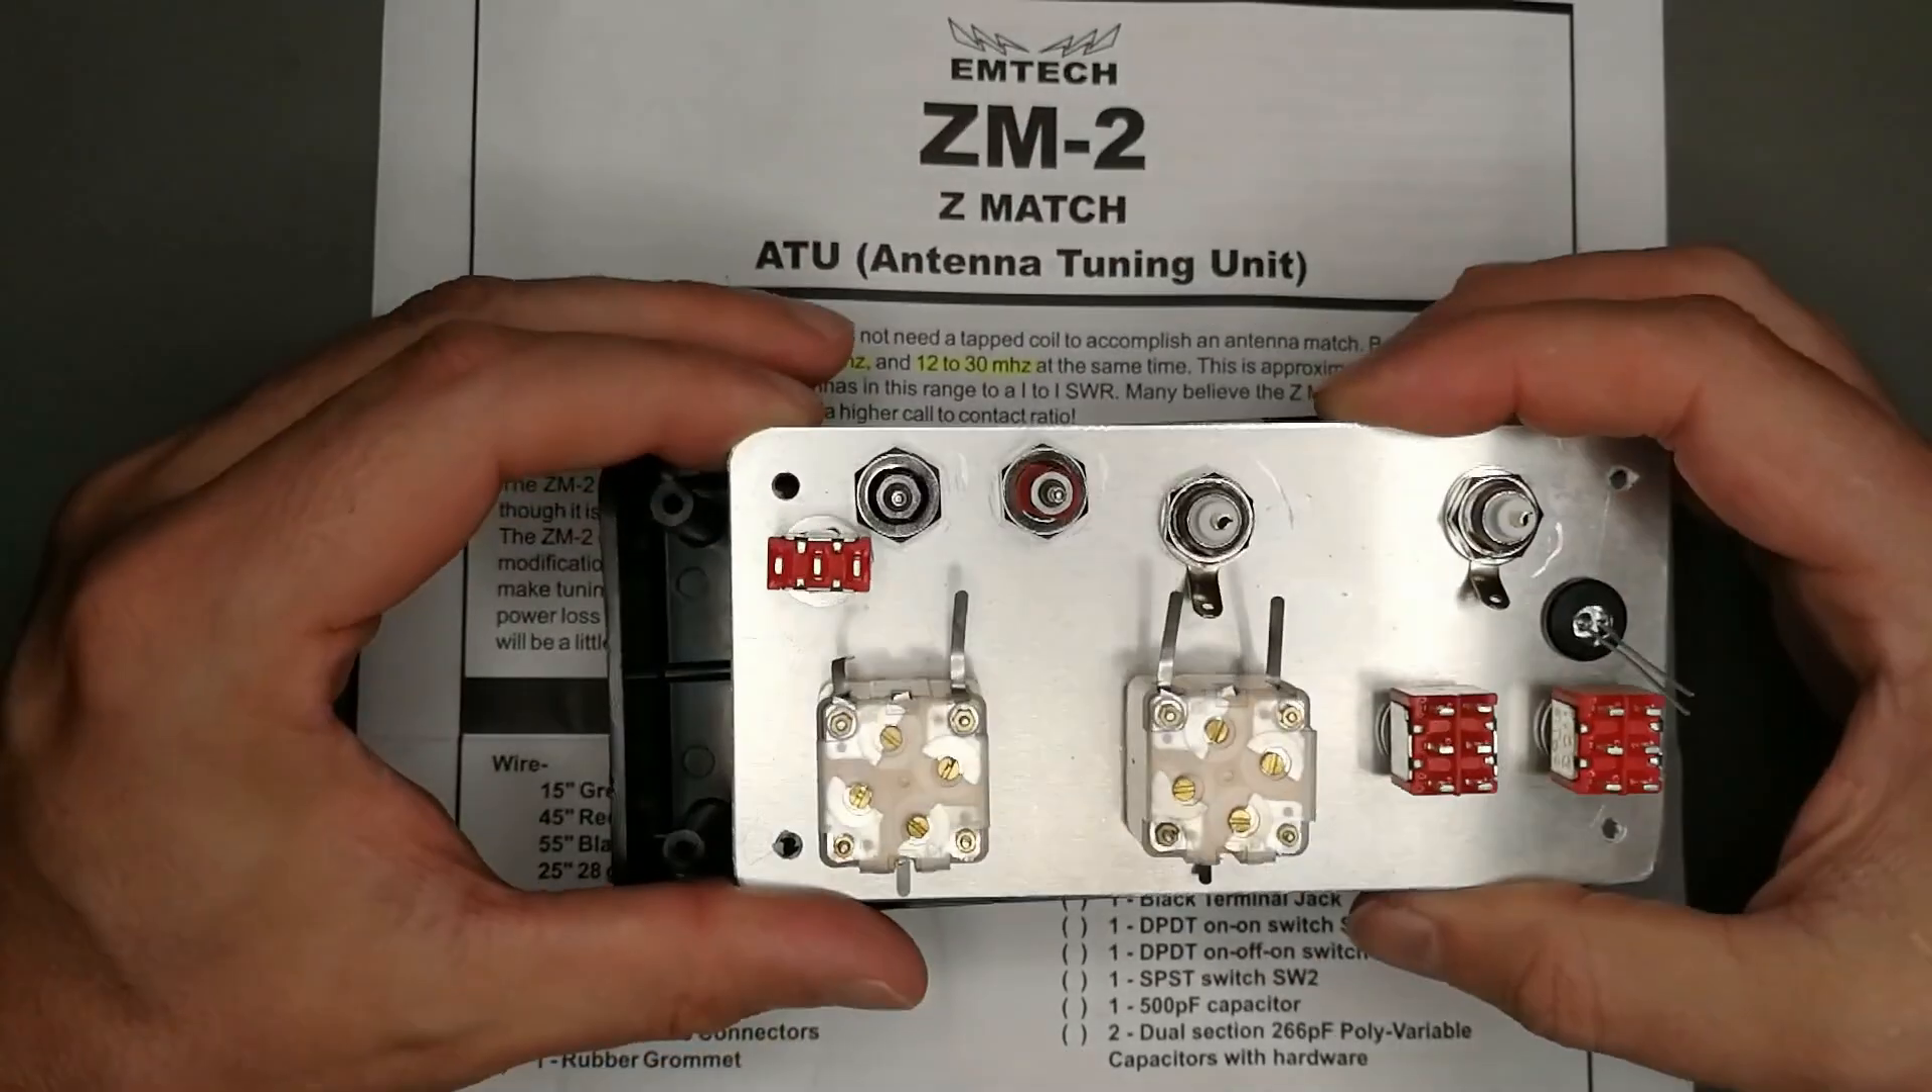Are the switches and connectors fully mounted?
Yes.